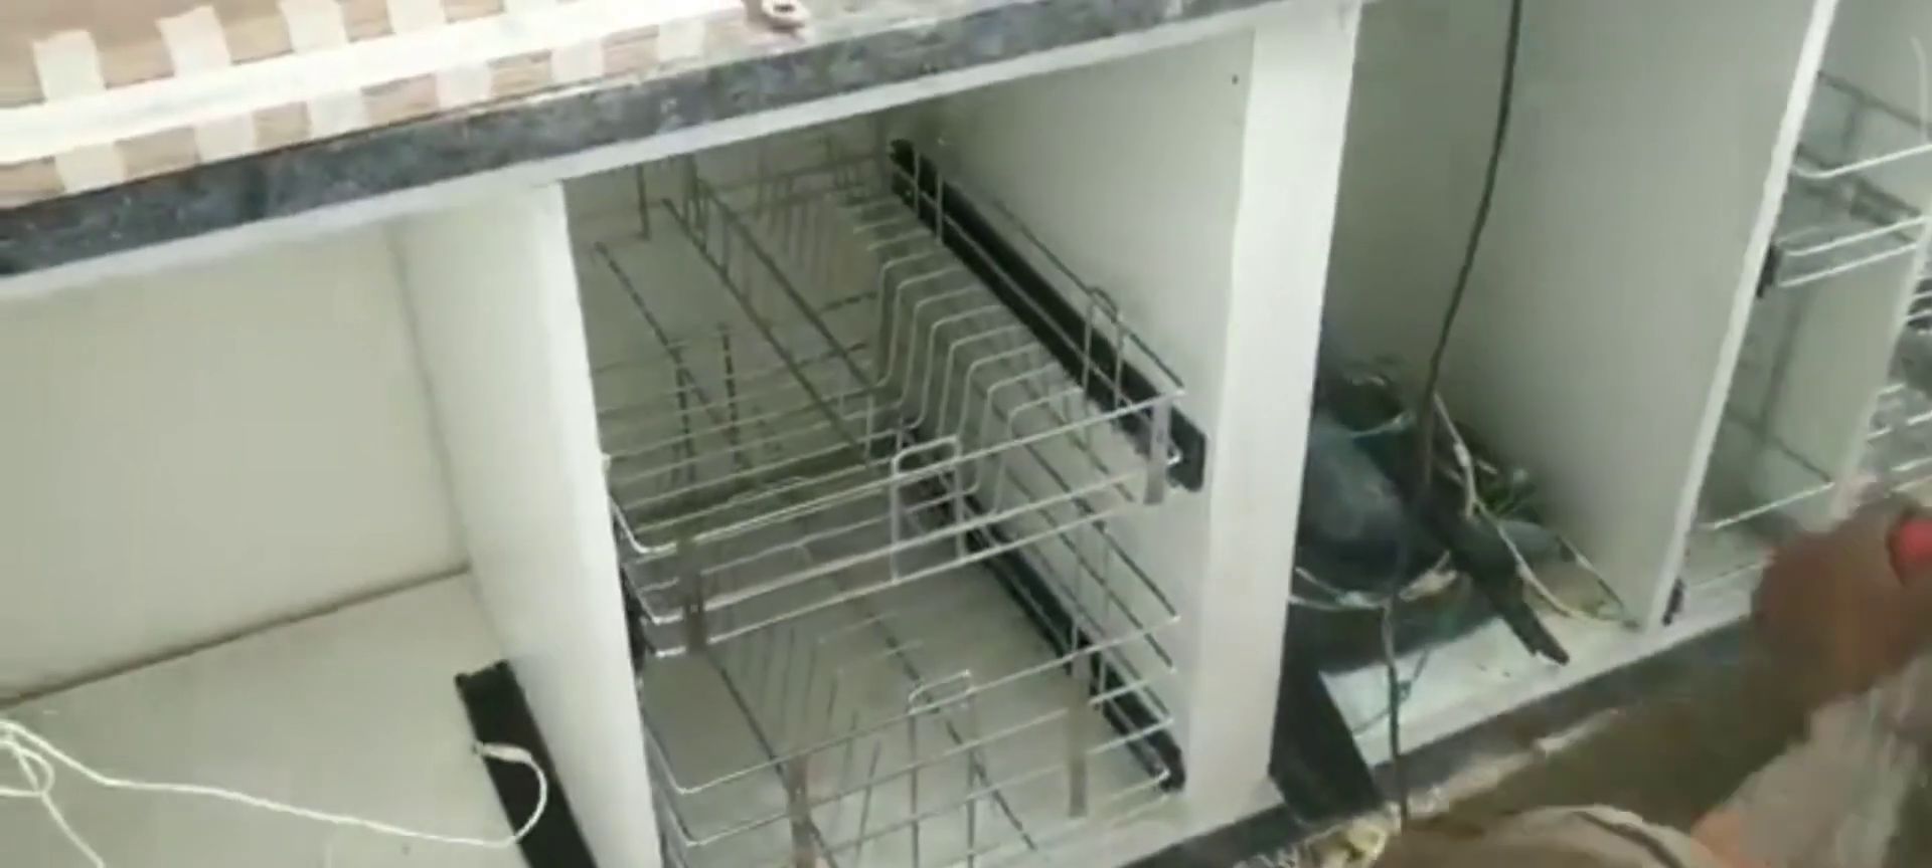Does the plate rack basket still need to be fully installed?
No.